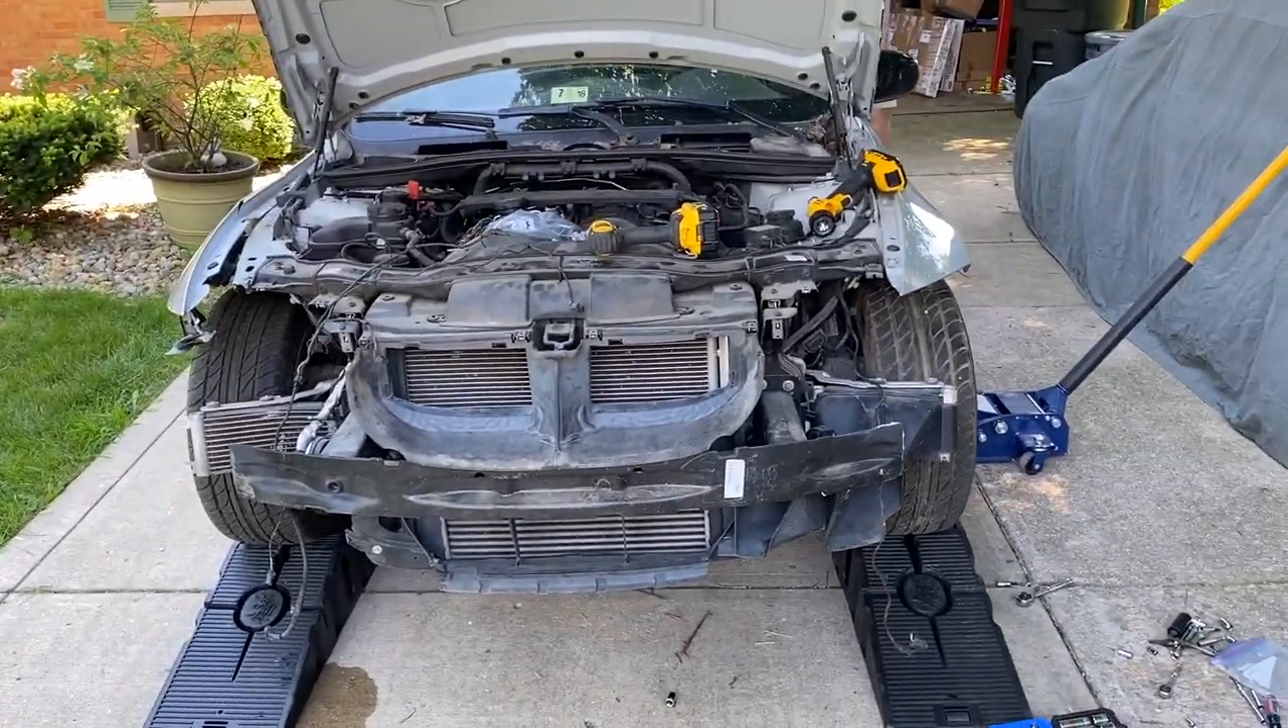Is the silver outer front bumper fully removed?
Yes.